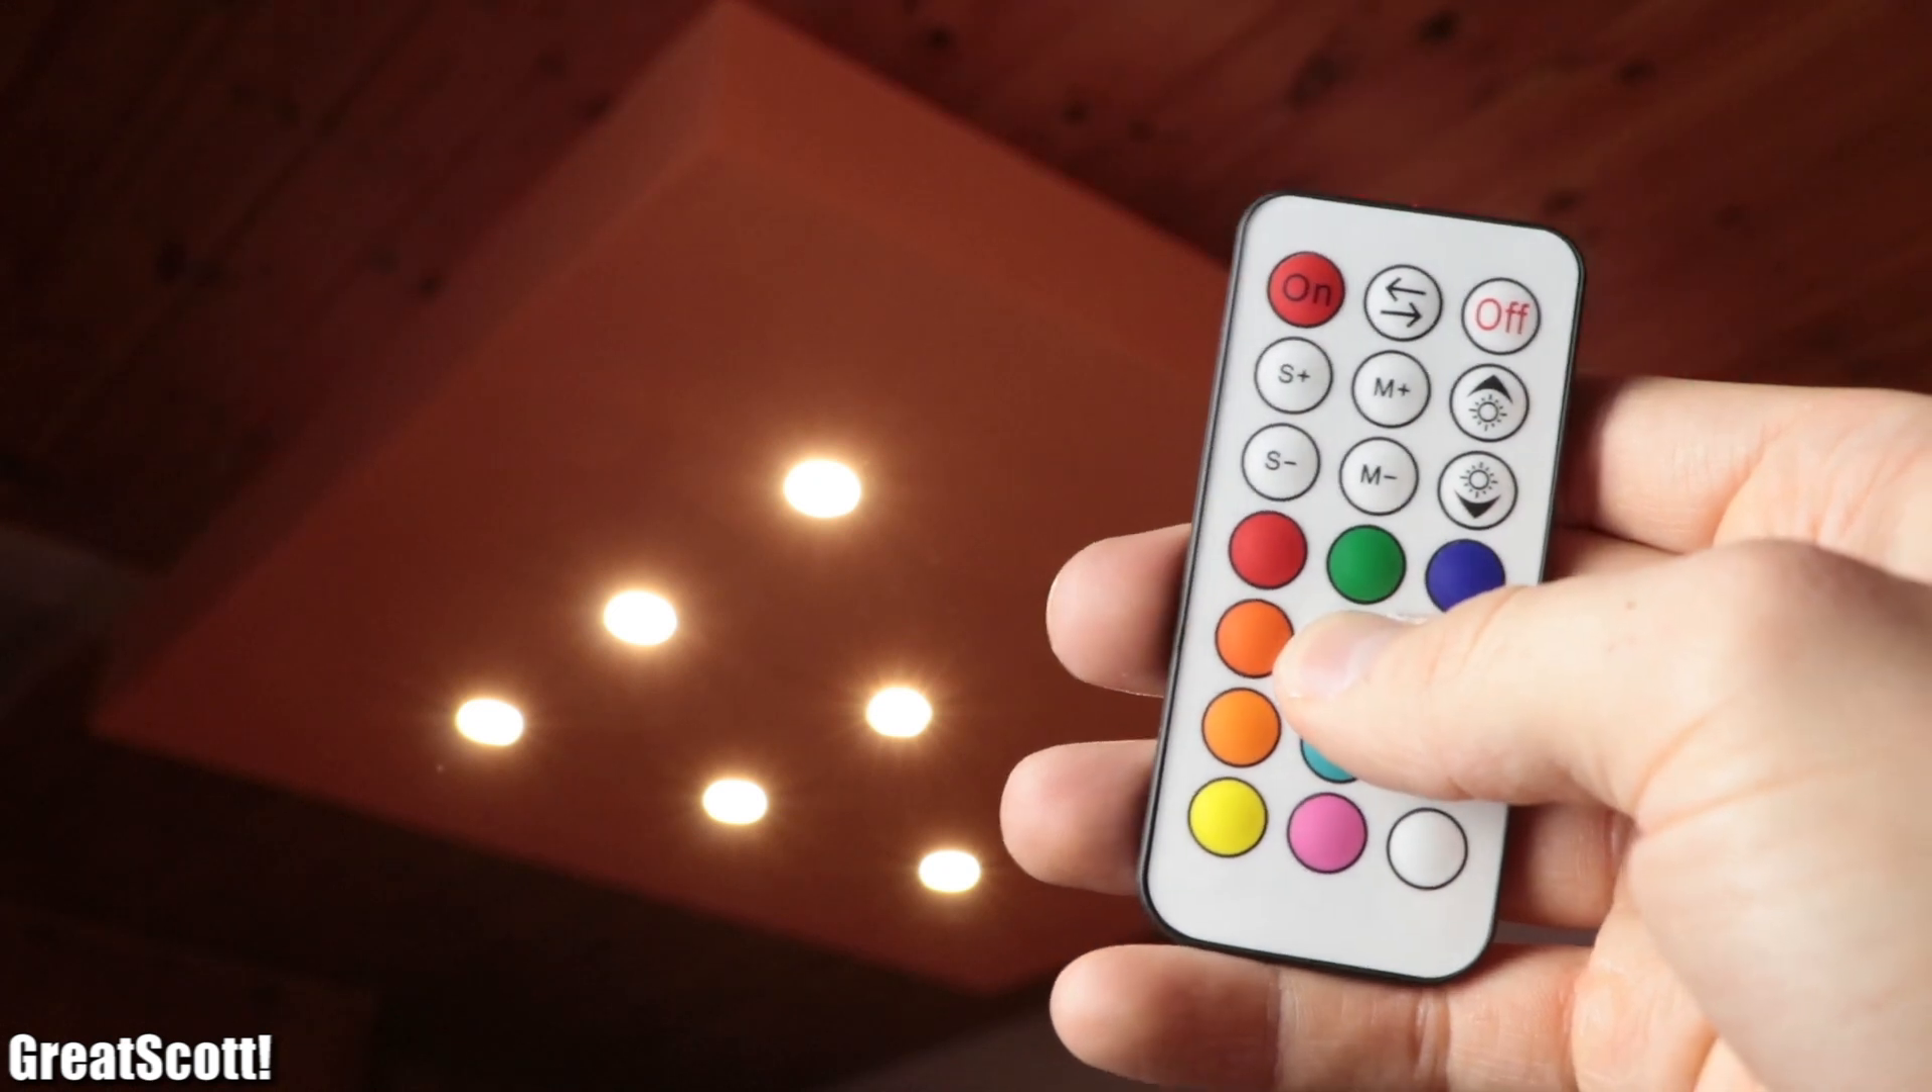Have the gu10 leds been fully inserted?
Yes.